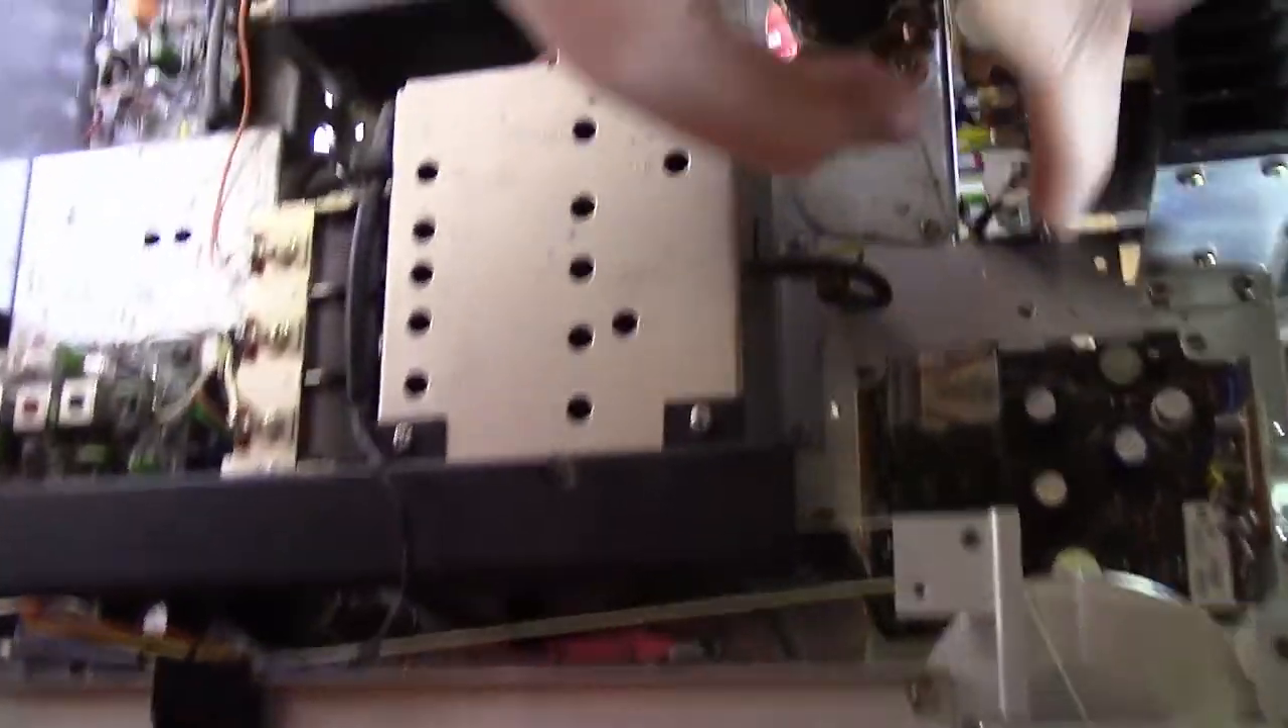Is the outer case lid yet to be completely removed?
No.